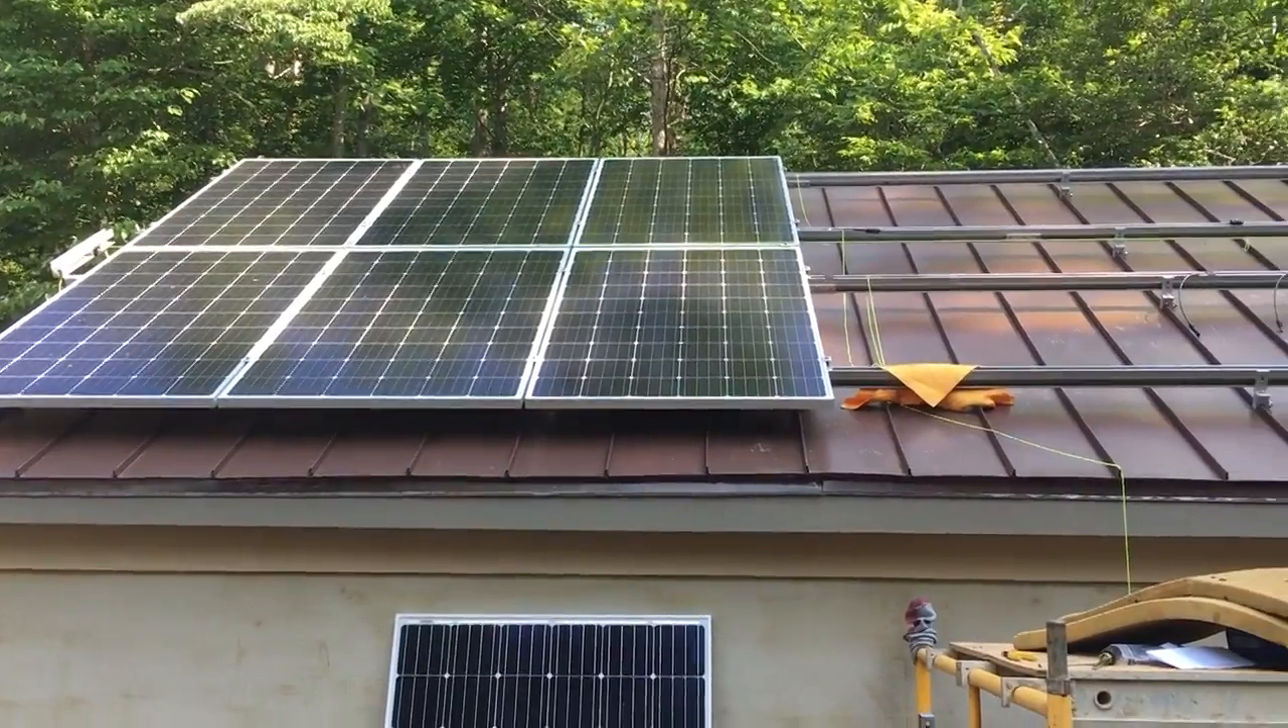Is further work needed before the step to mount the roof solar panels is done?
Yes.